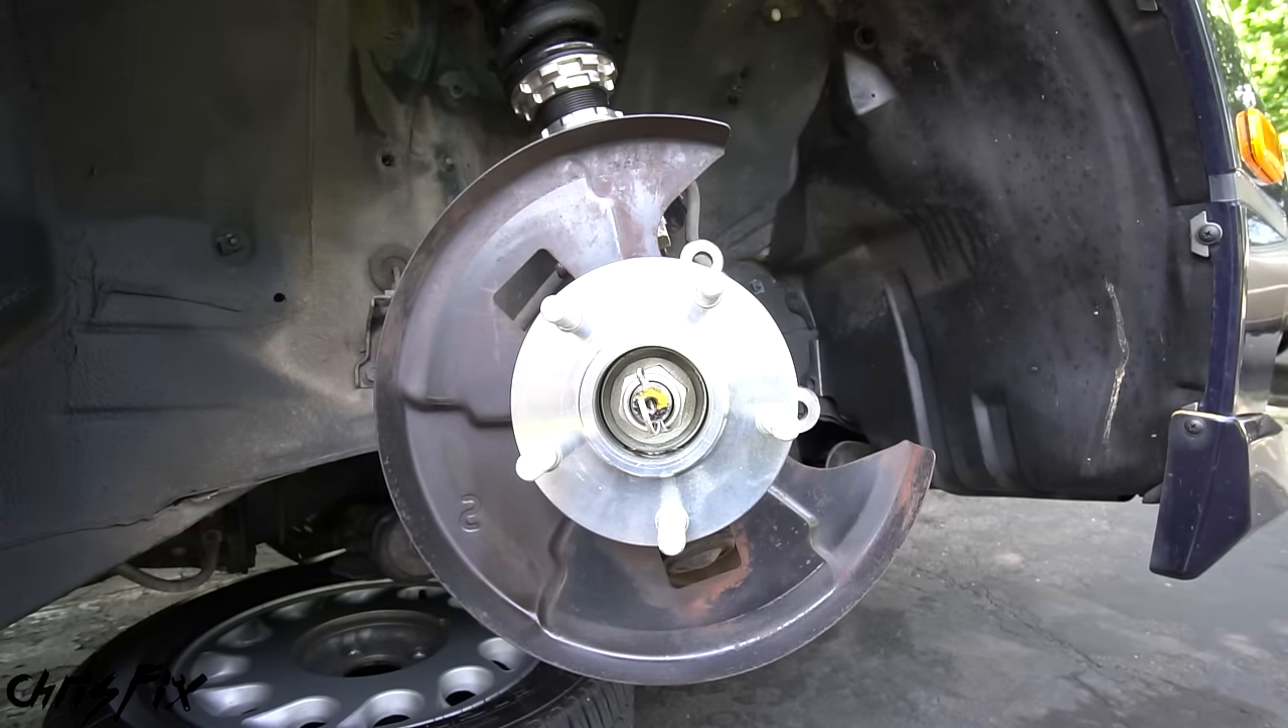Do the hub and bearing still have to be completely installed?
No.